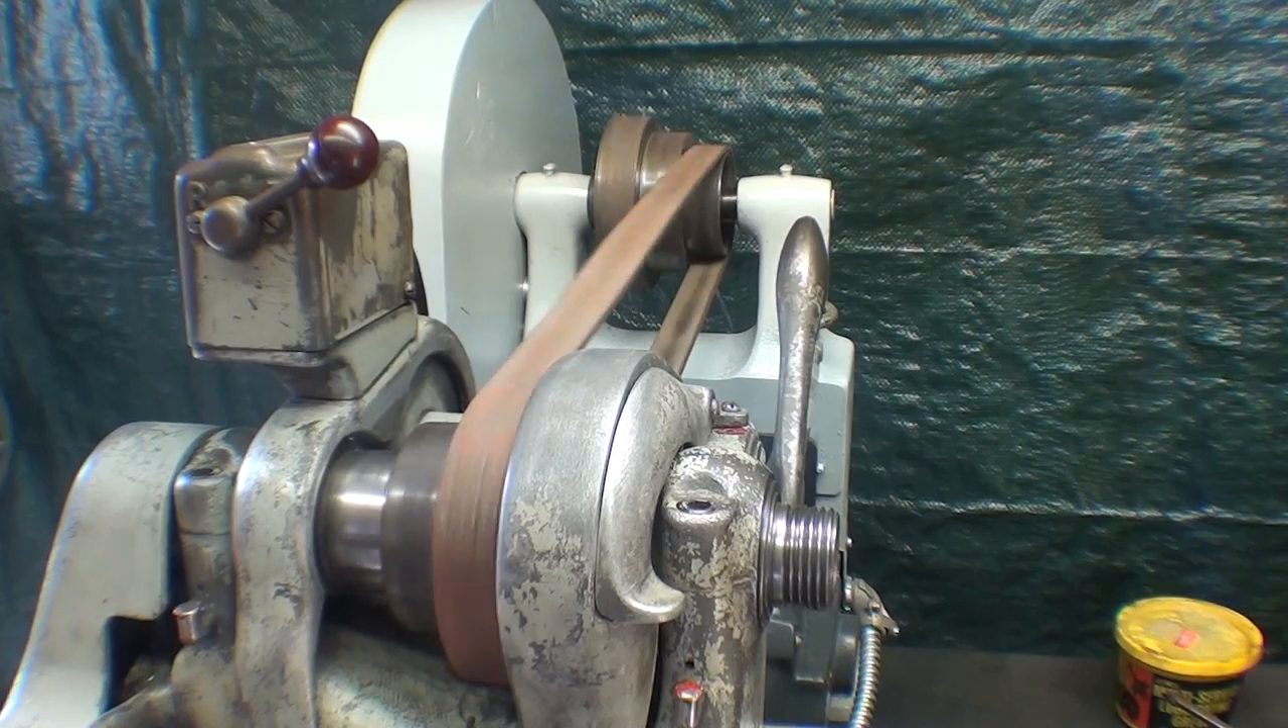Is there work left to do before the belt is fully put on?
No.